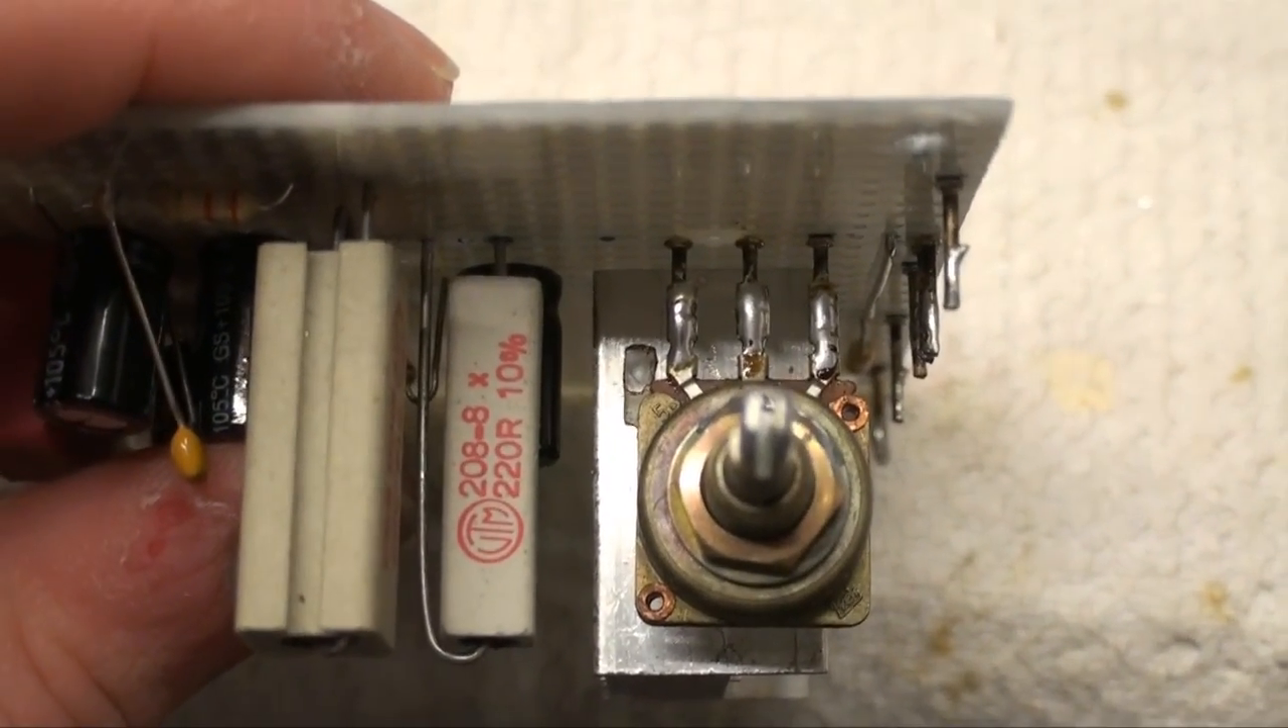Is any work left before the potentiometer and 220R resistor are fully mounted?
No.